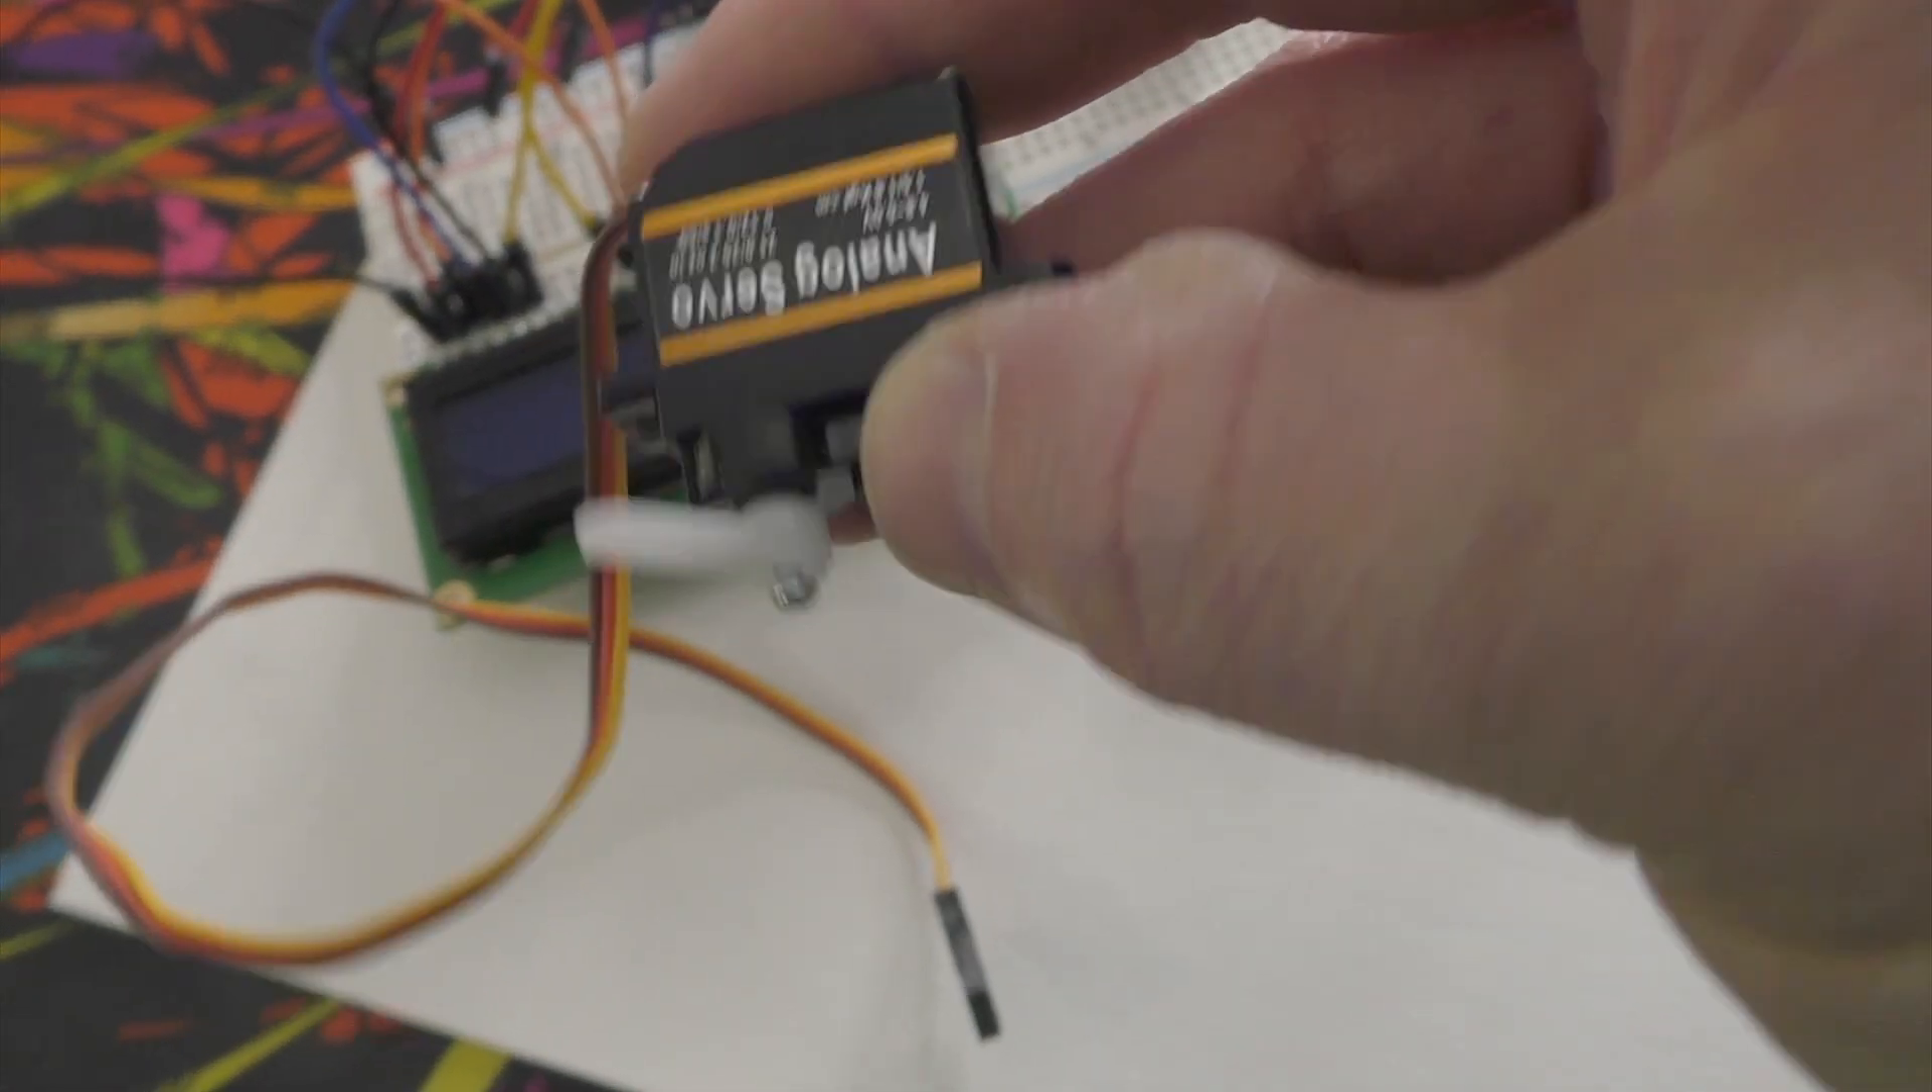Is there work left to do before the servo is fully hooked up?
Yes.